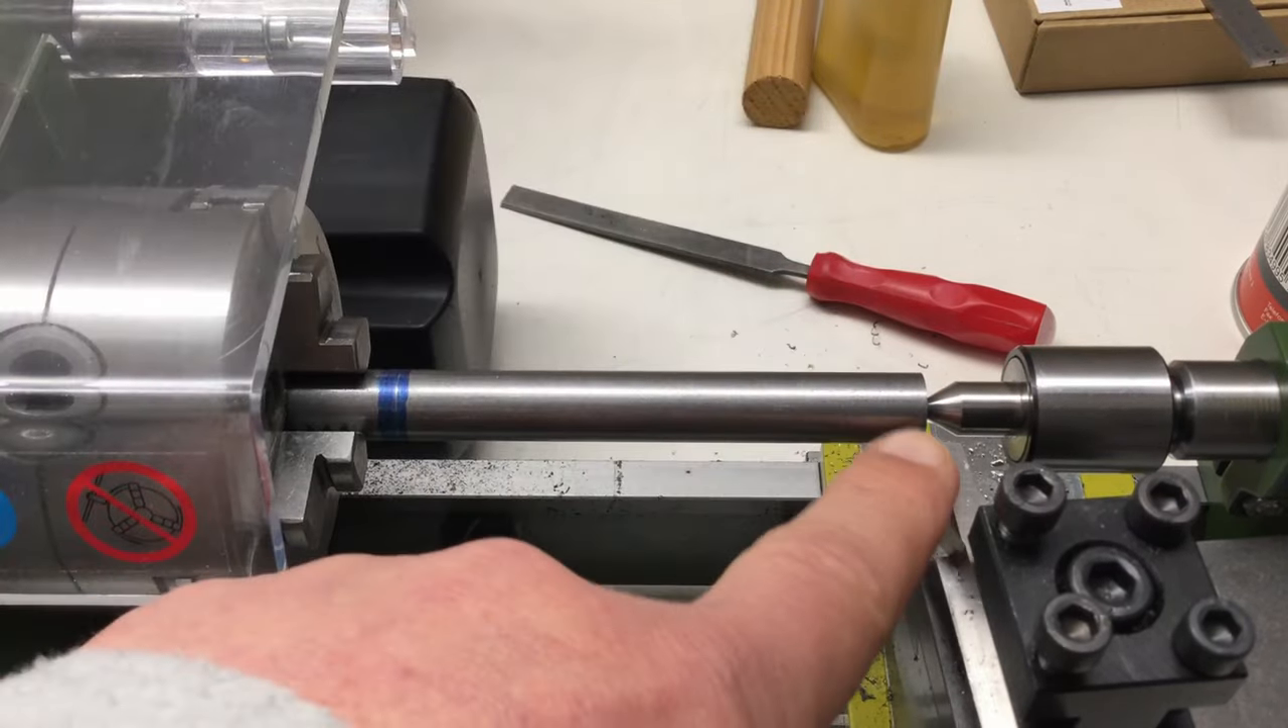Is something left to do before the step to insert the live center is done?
No.